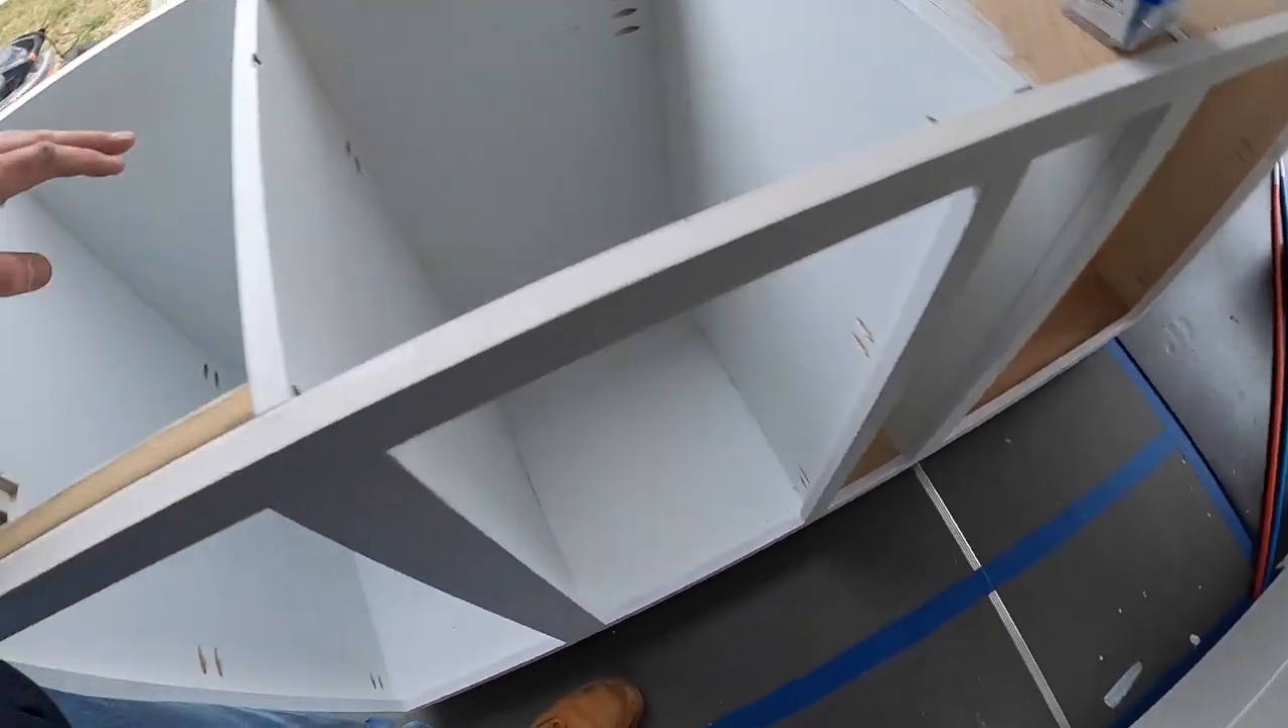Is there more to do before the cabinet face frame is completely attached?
No.